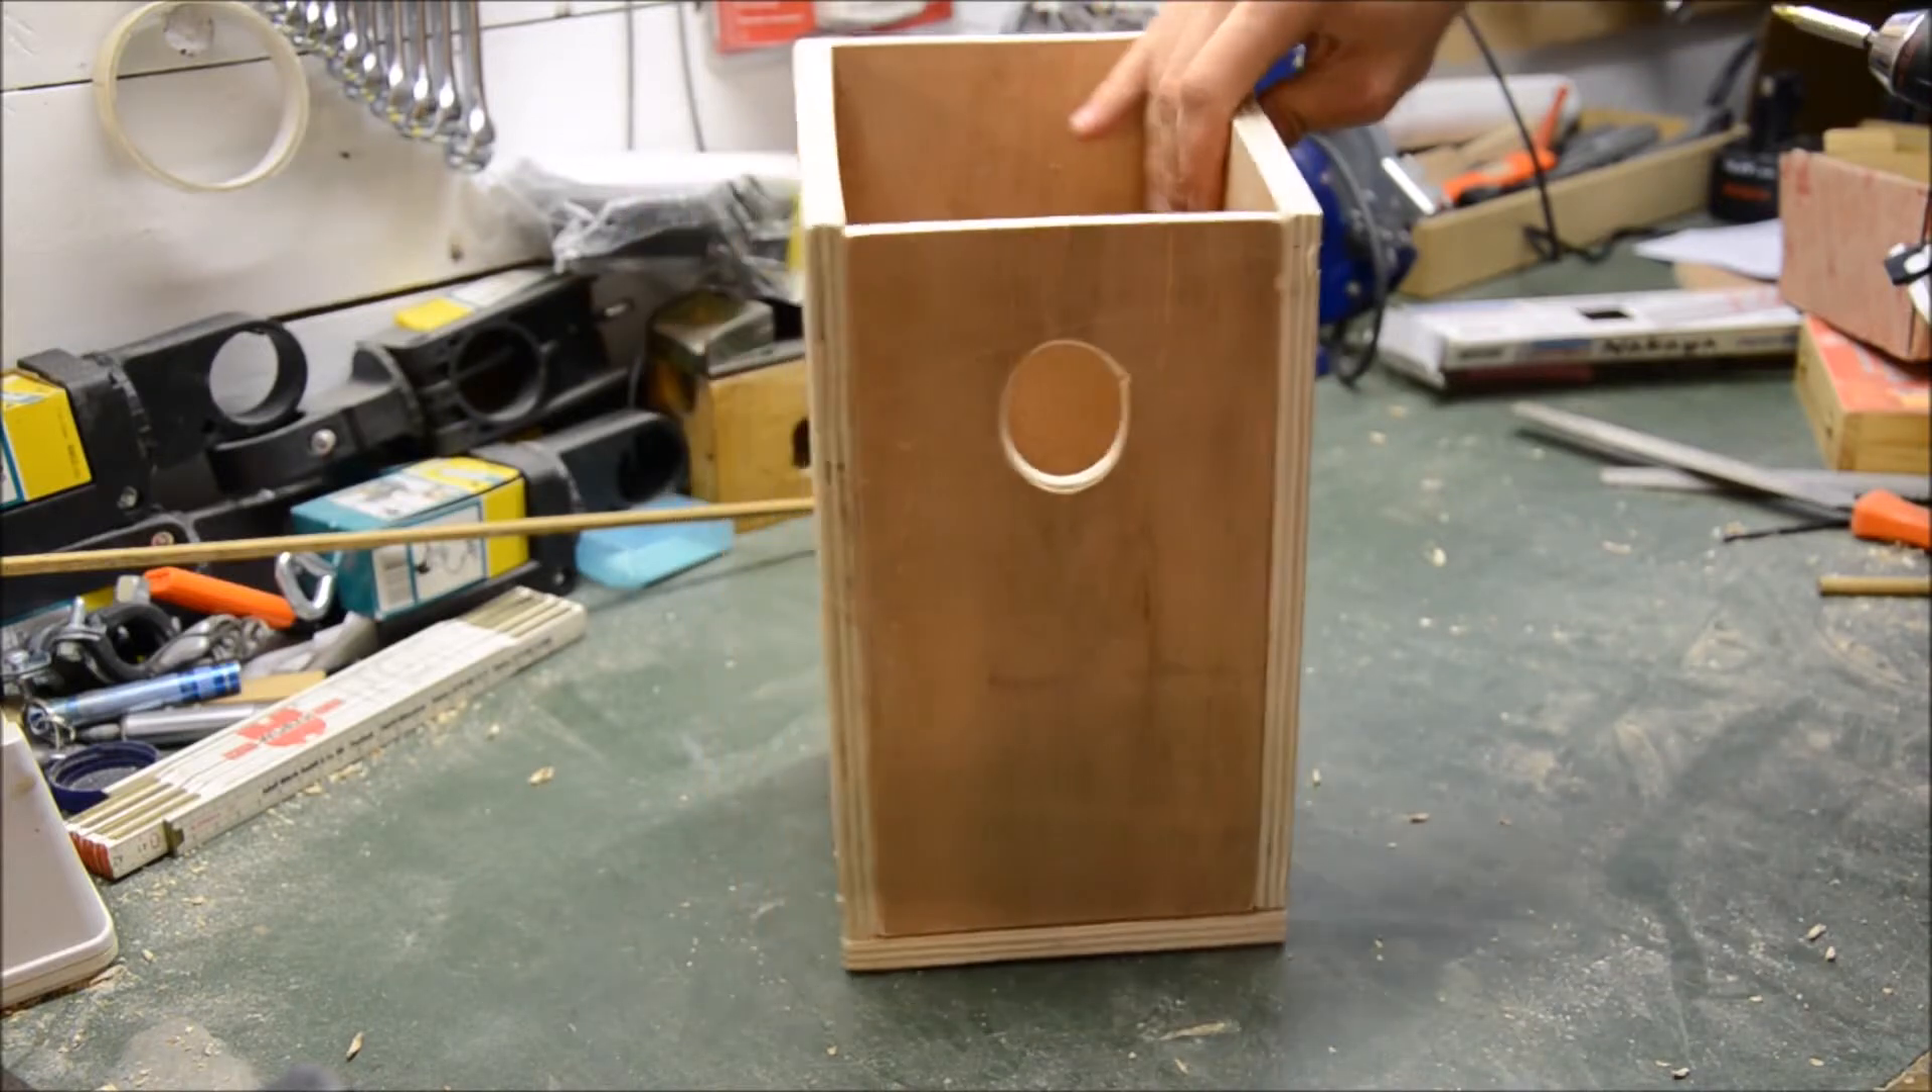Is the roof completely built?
No.